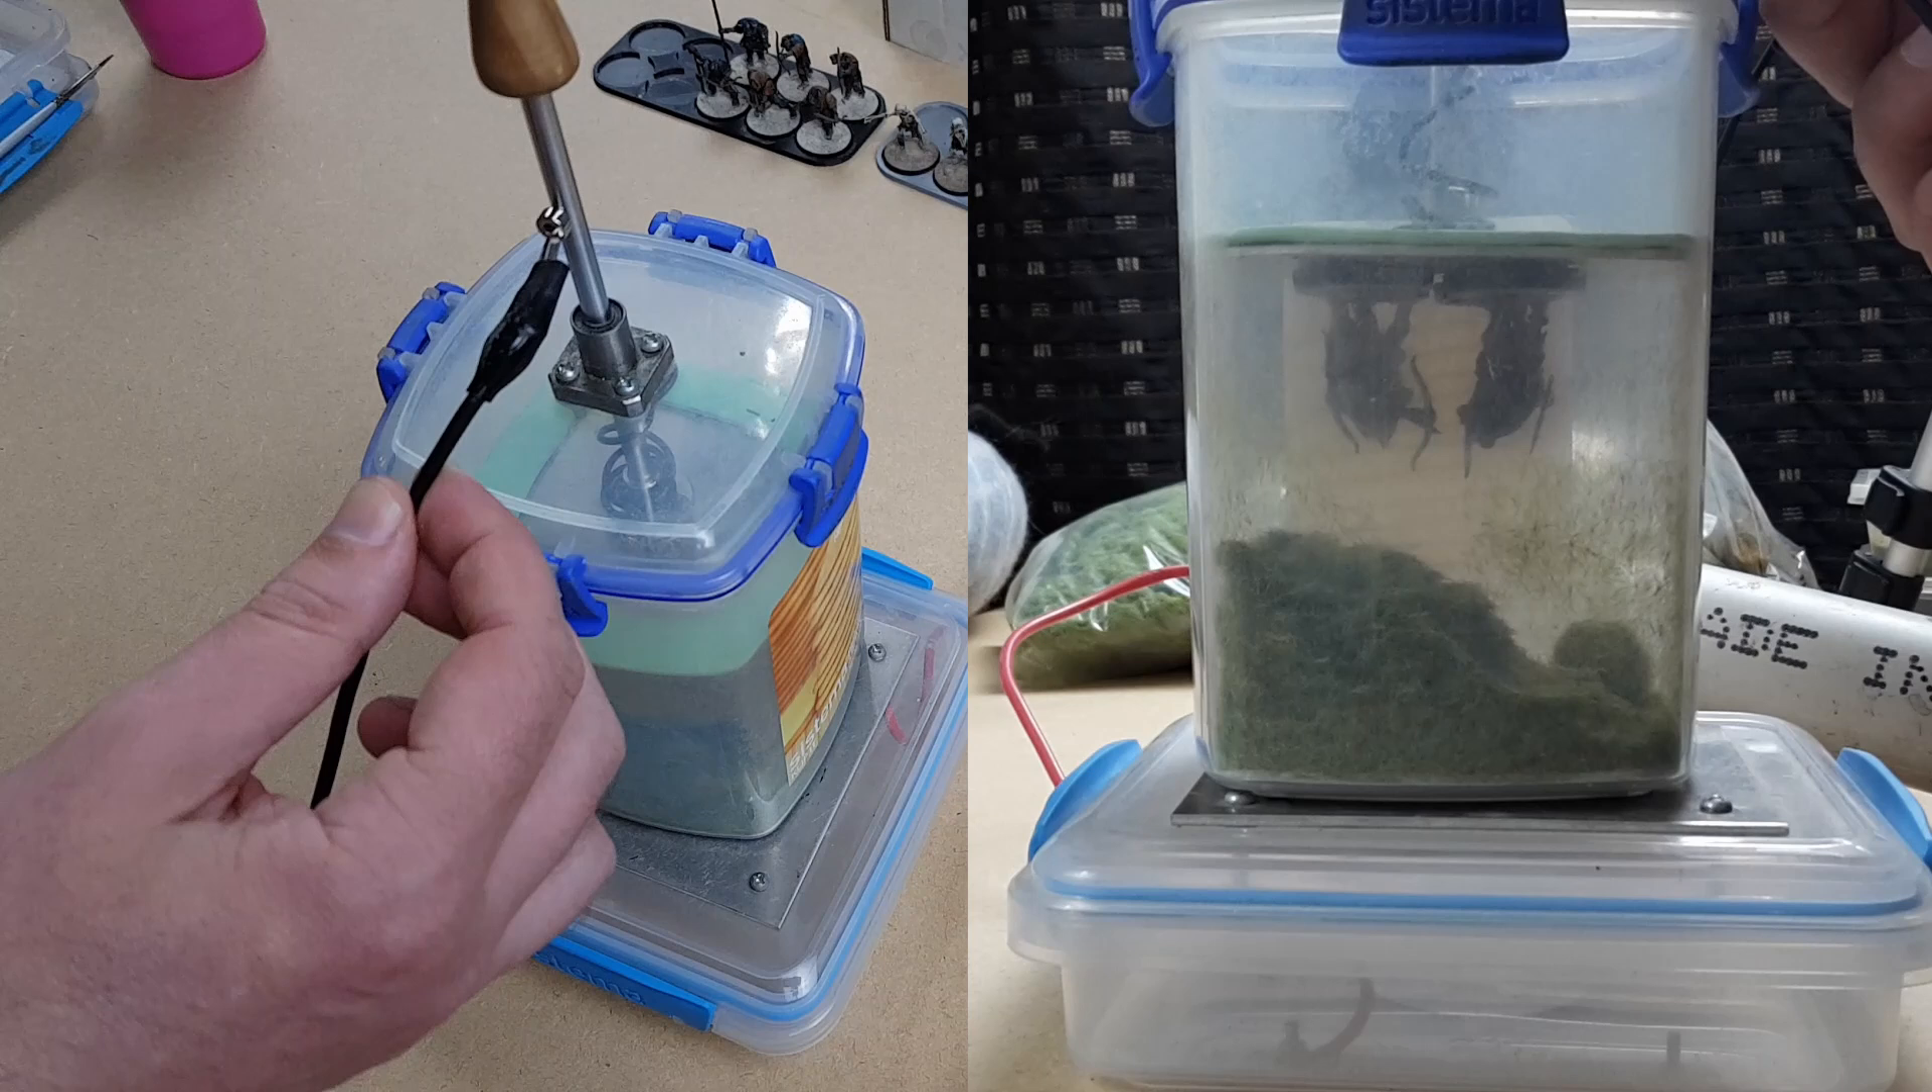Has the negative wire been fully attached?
Yes.